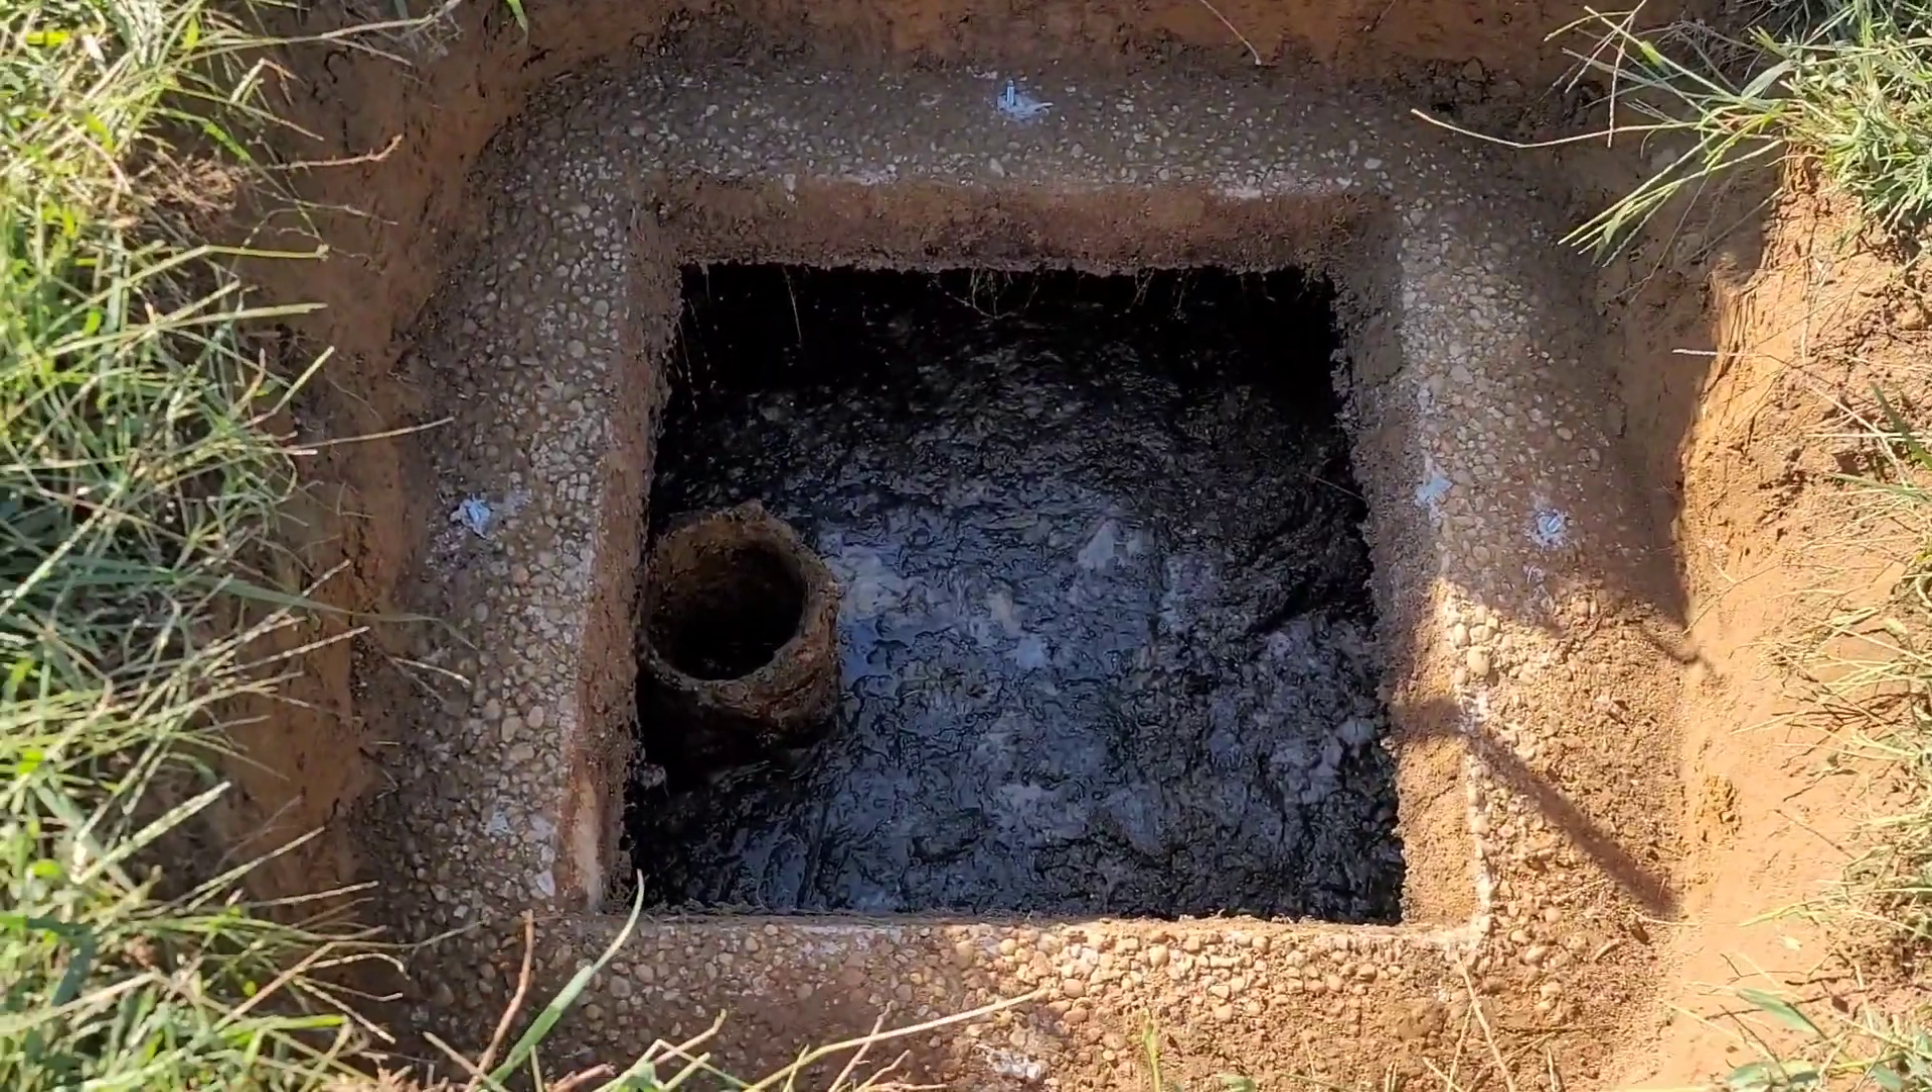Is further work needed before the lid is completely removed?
No.